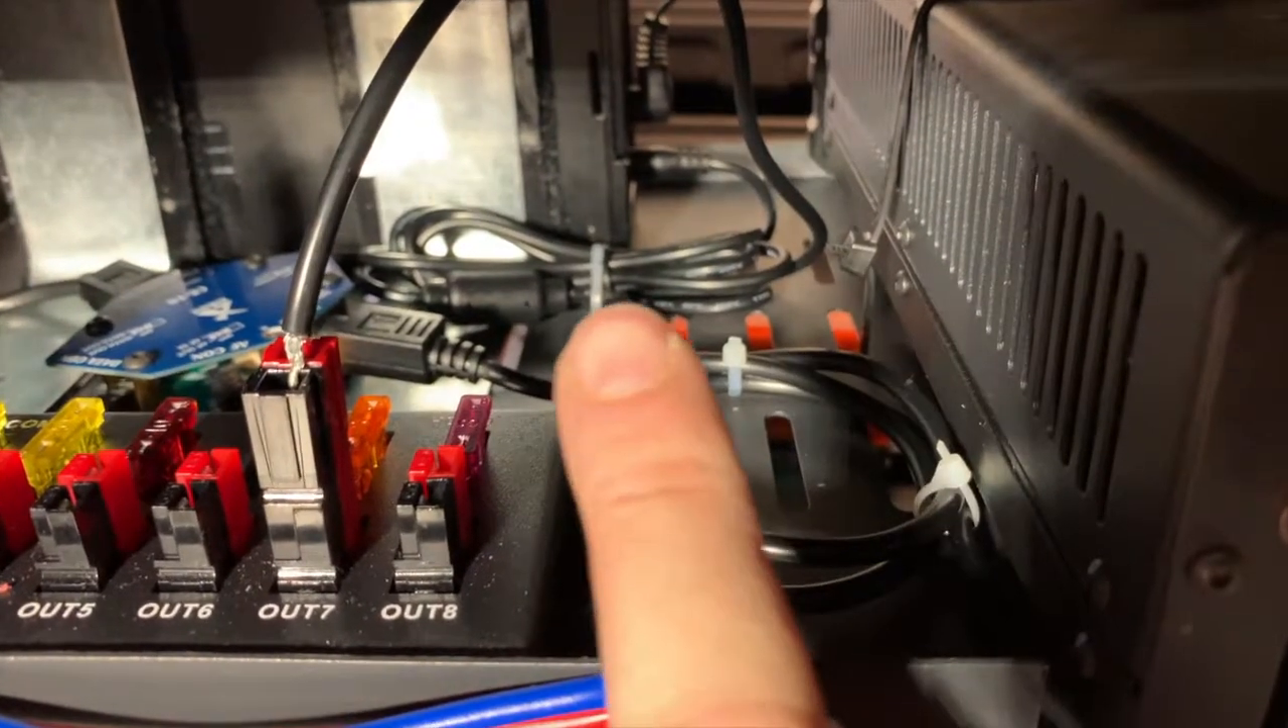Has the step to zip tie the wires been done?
Yes.